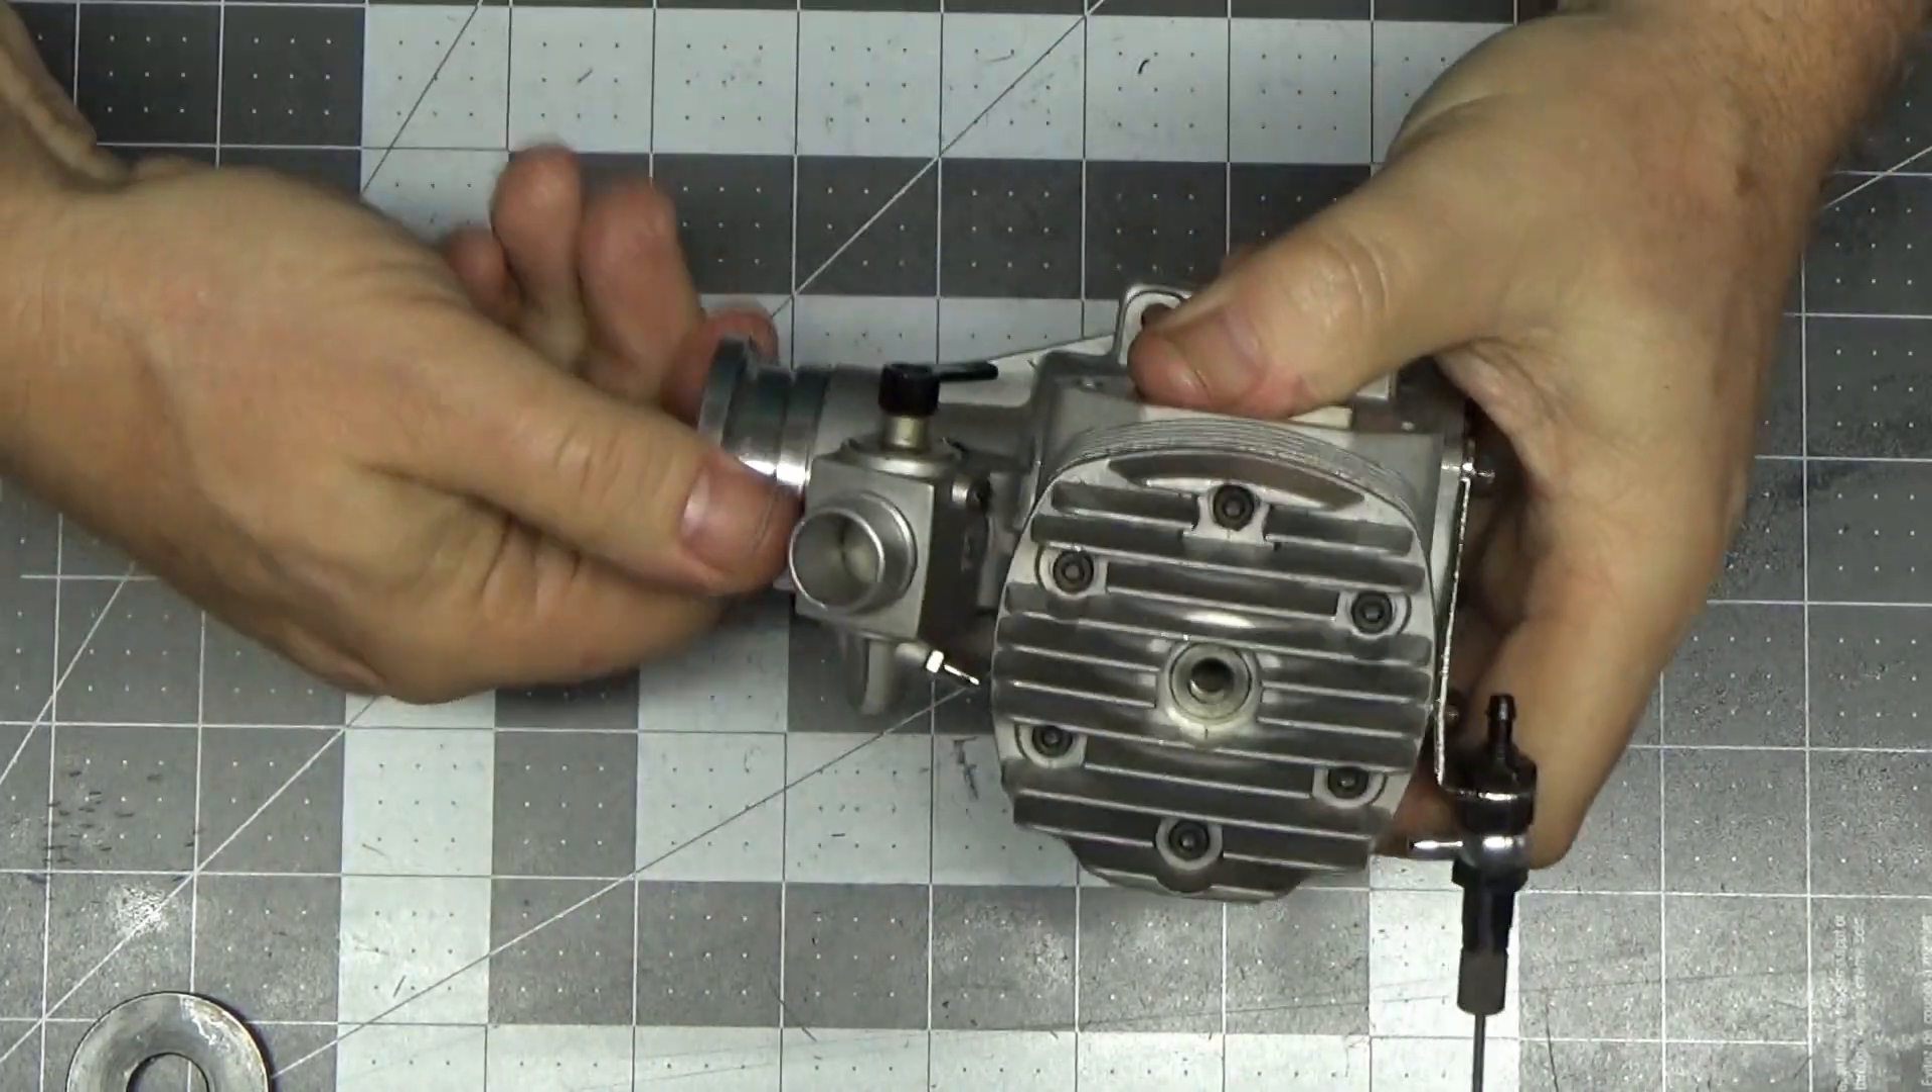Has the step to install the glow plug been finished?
No.